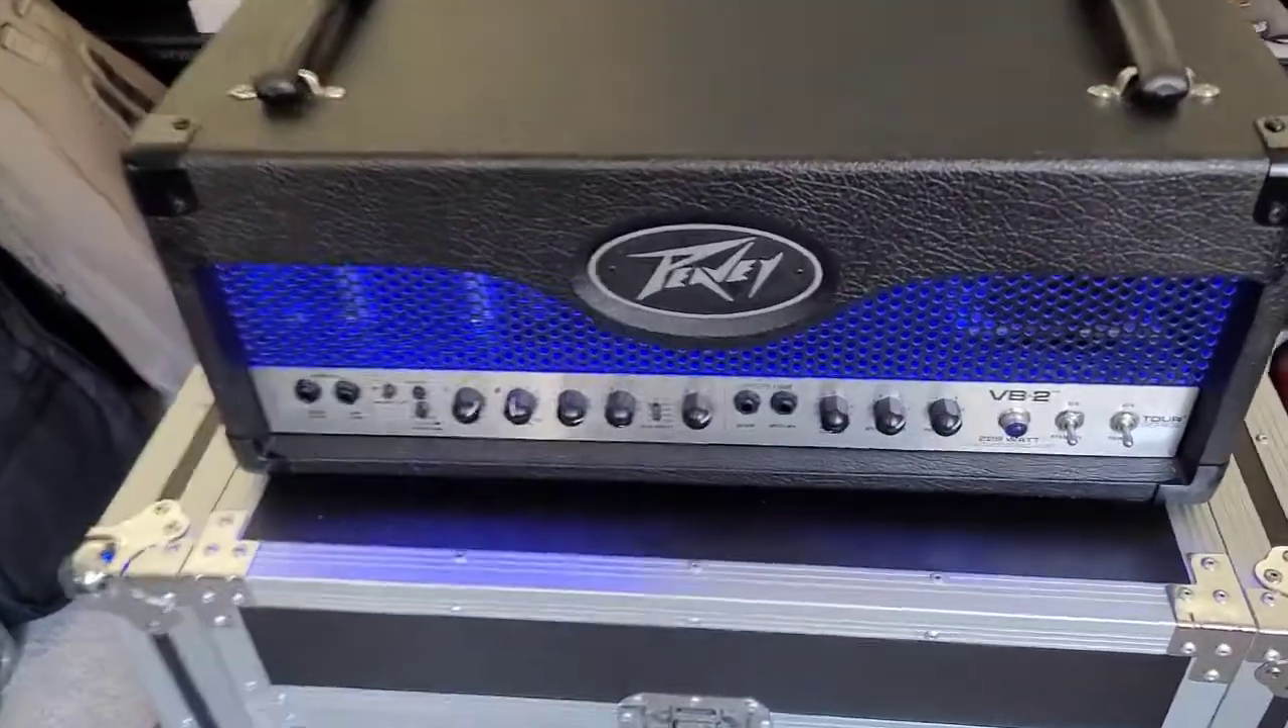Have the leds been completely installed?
Yes.